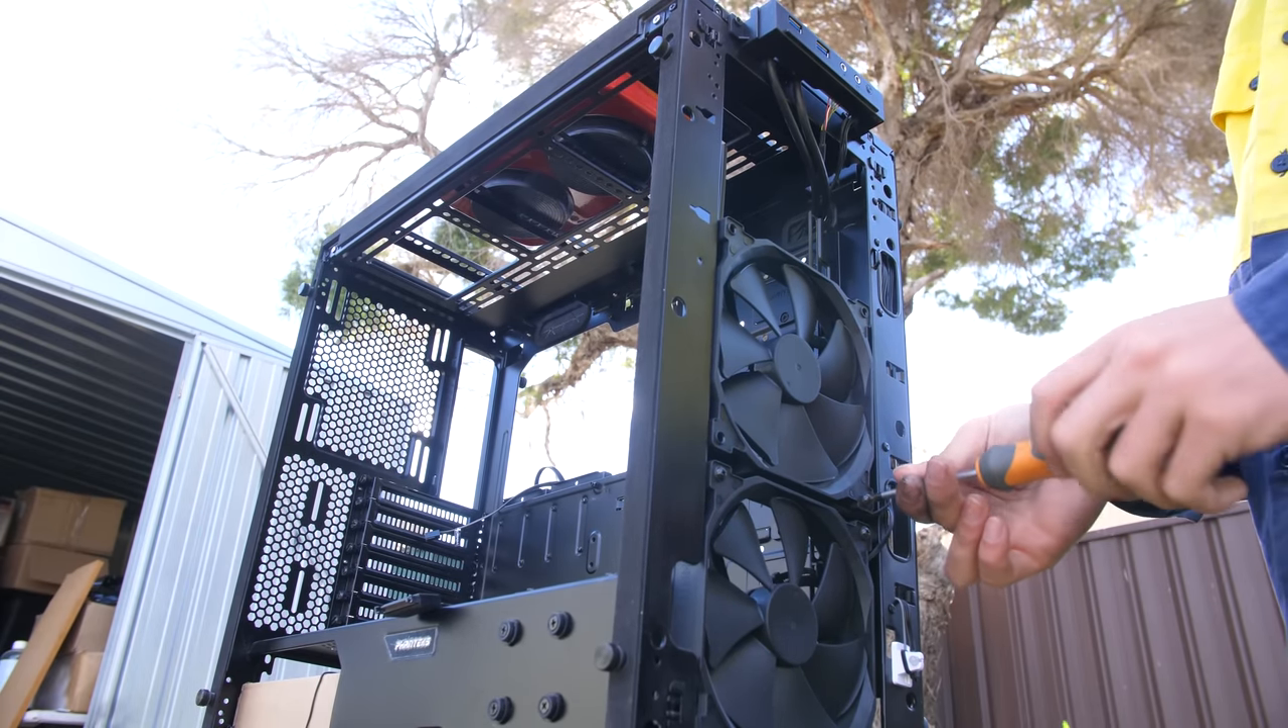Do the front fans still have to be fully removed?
Yes.